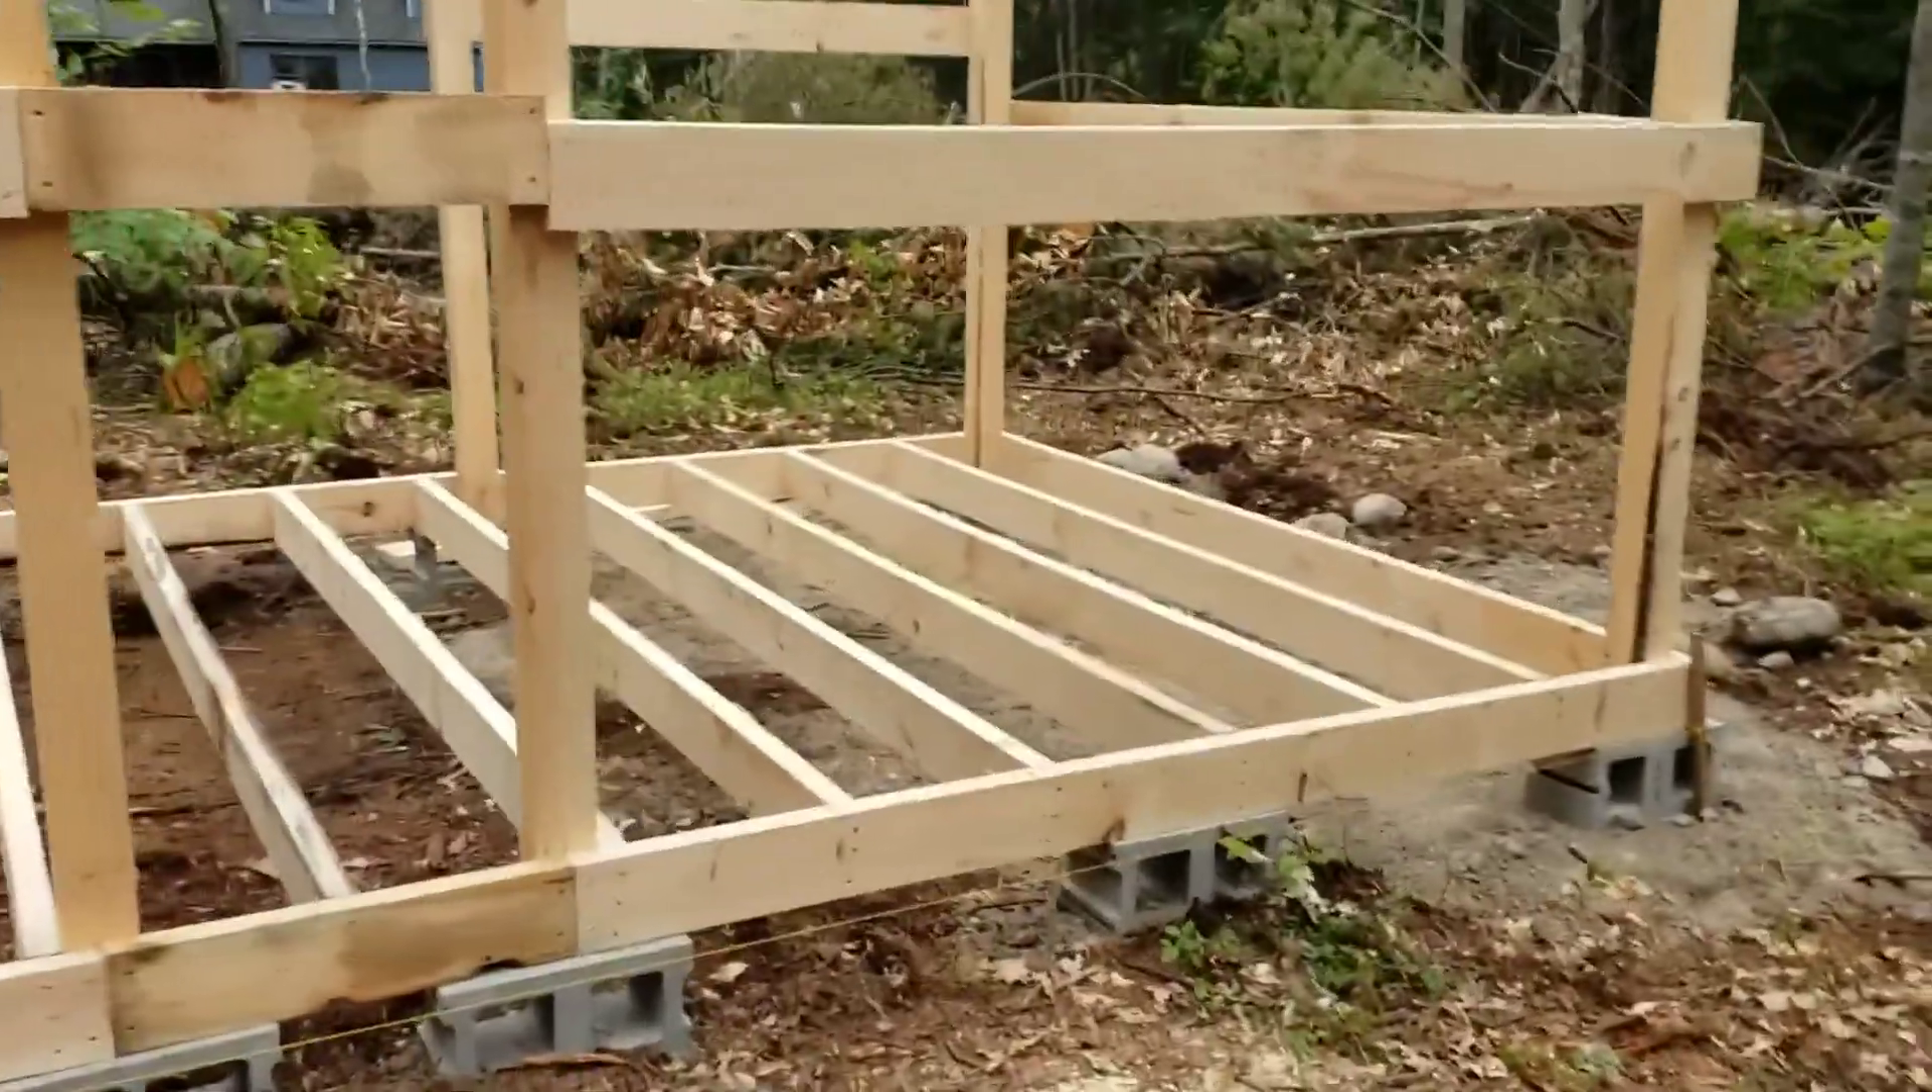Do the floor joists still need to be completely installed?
No.